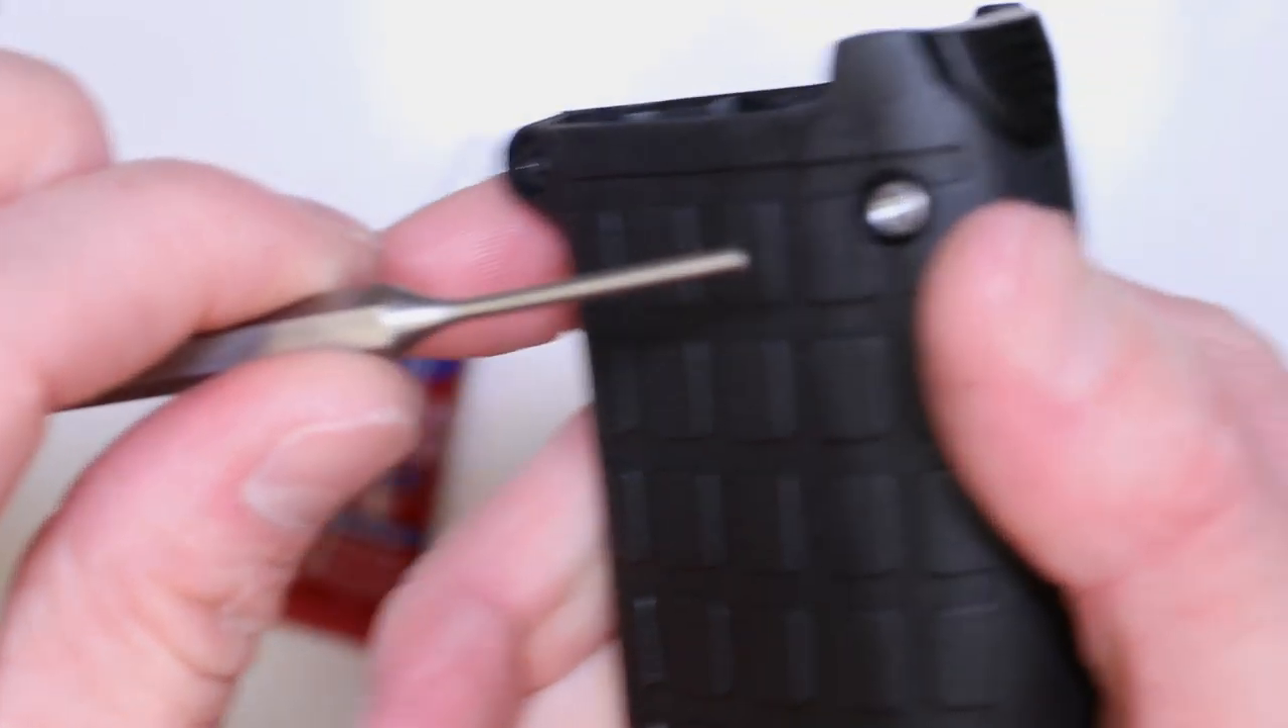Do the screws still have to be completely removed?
Yes.